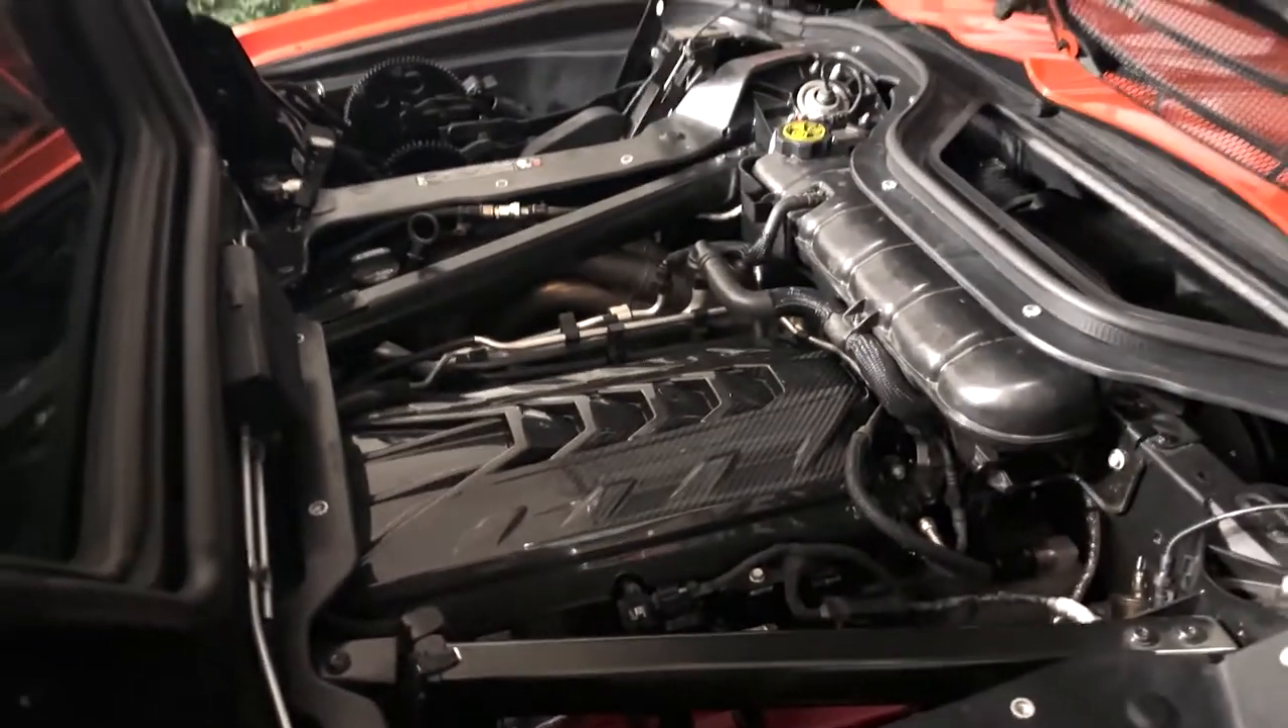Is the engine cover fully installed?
Yes.